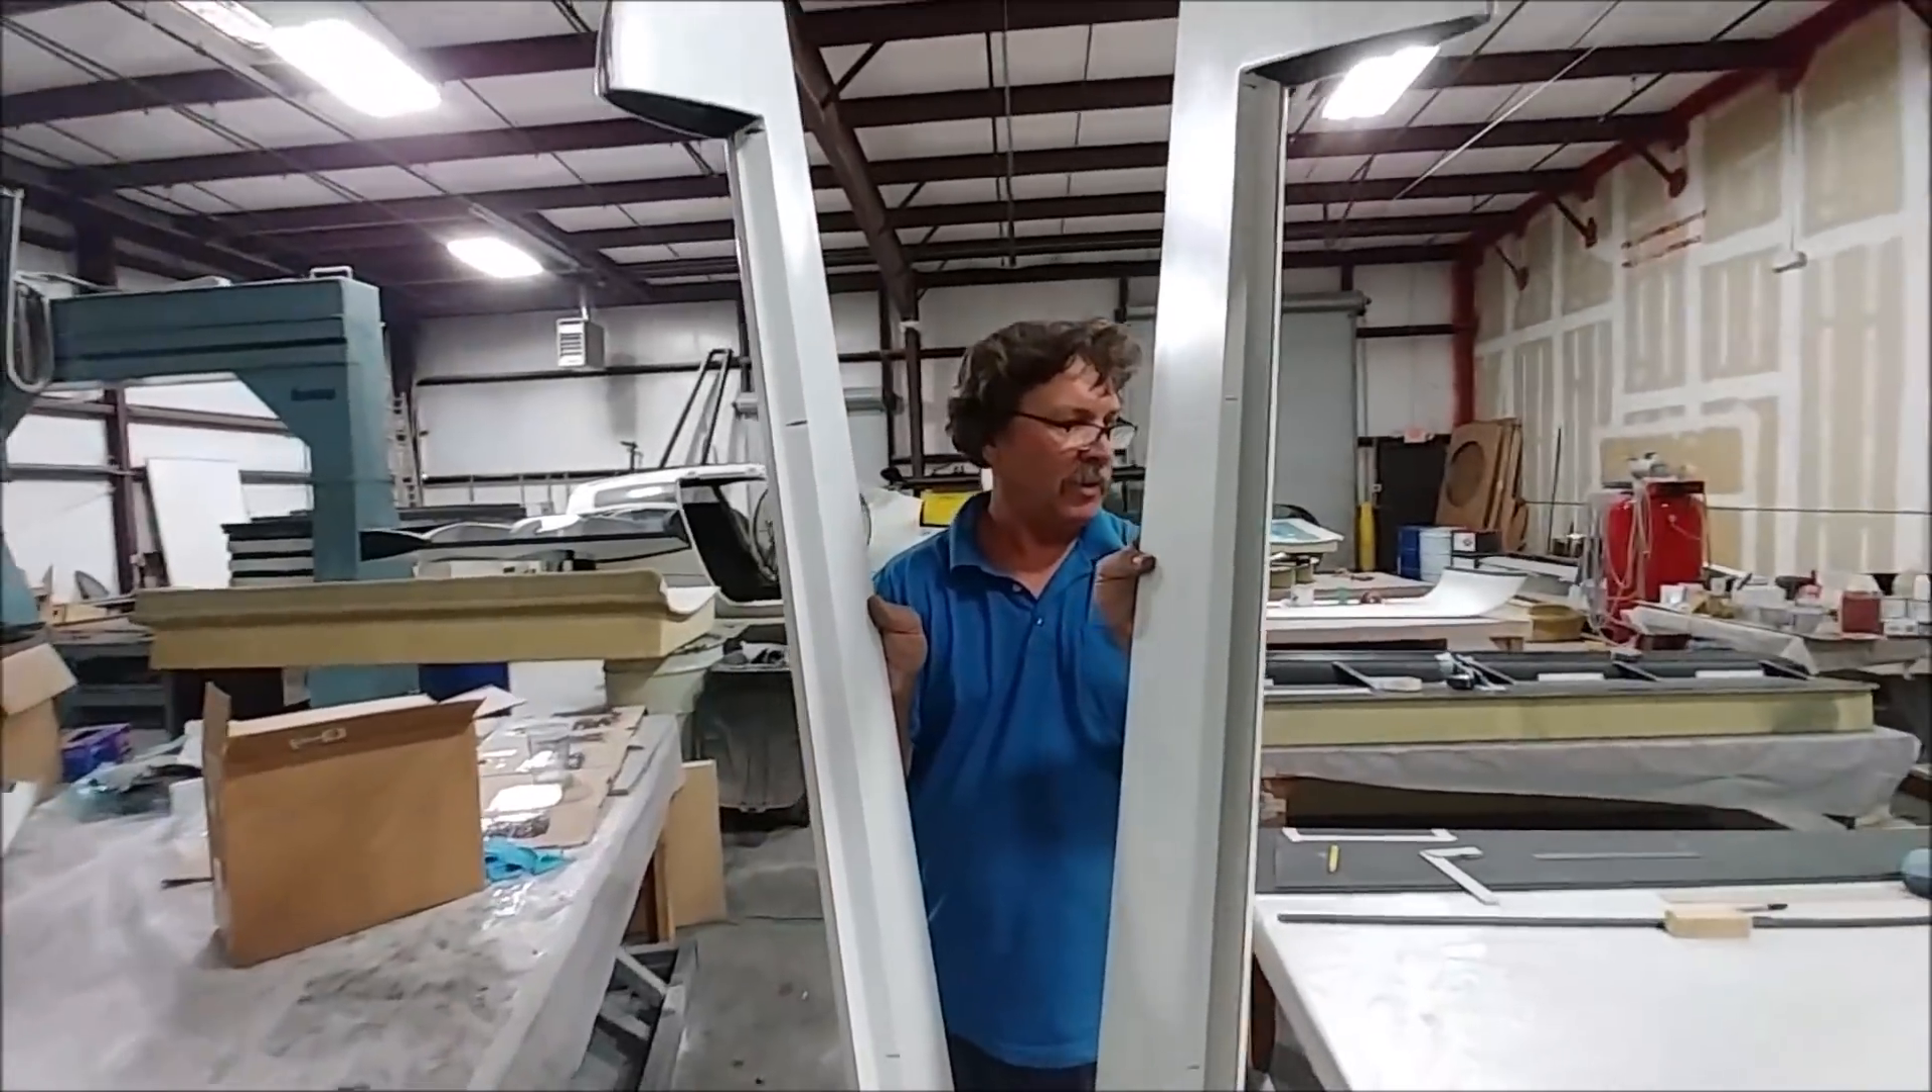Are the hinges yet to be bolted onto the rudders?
Yes.